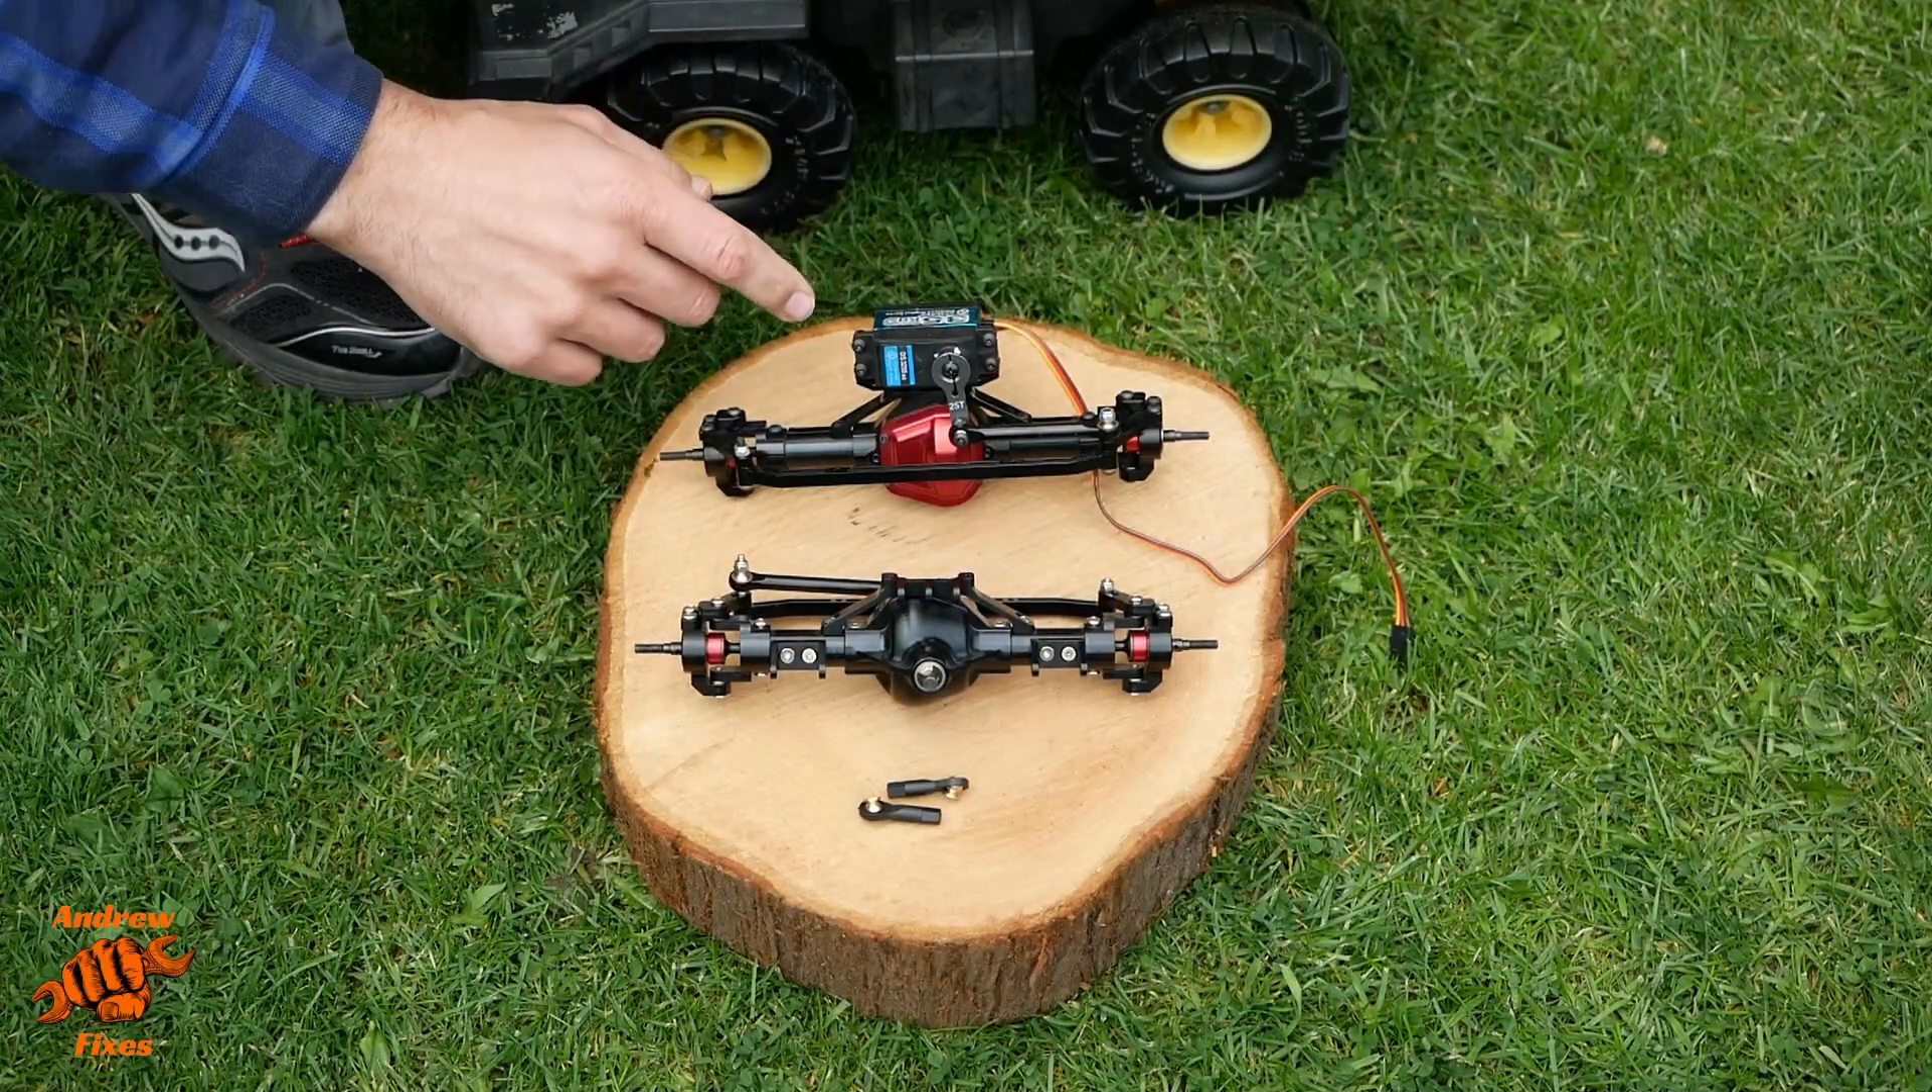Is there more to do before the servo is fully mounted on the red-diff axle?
No.